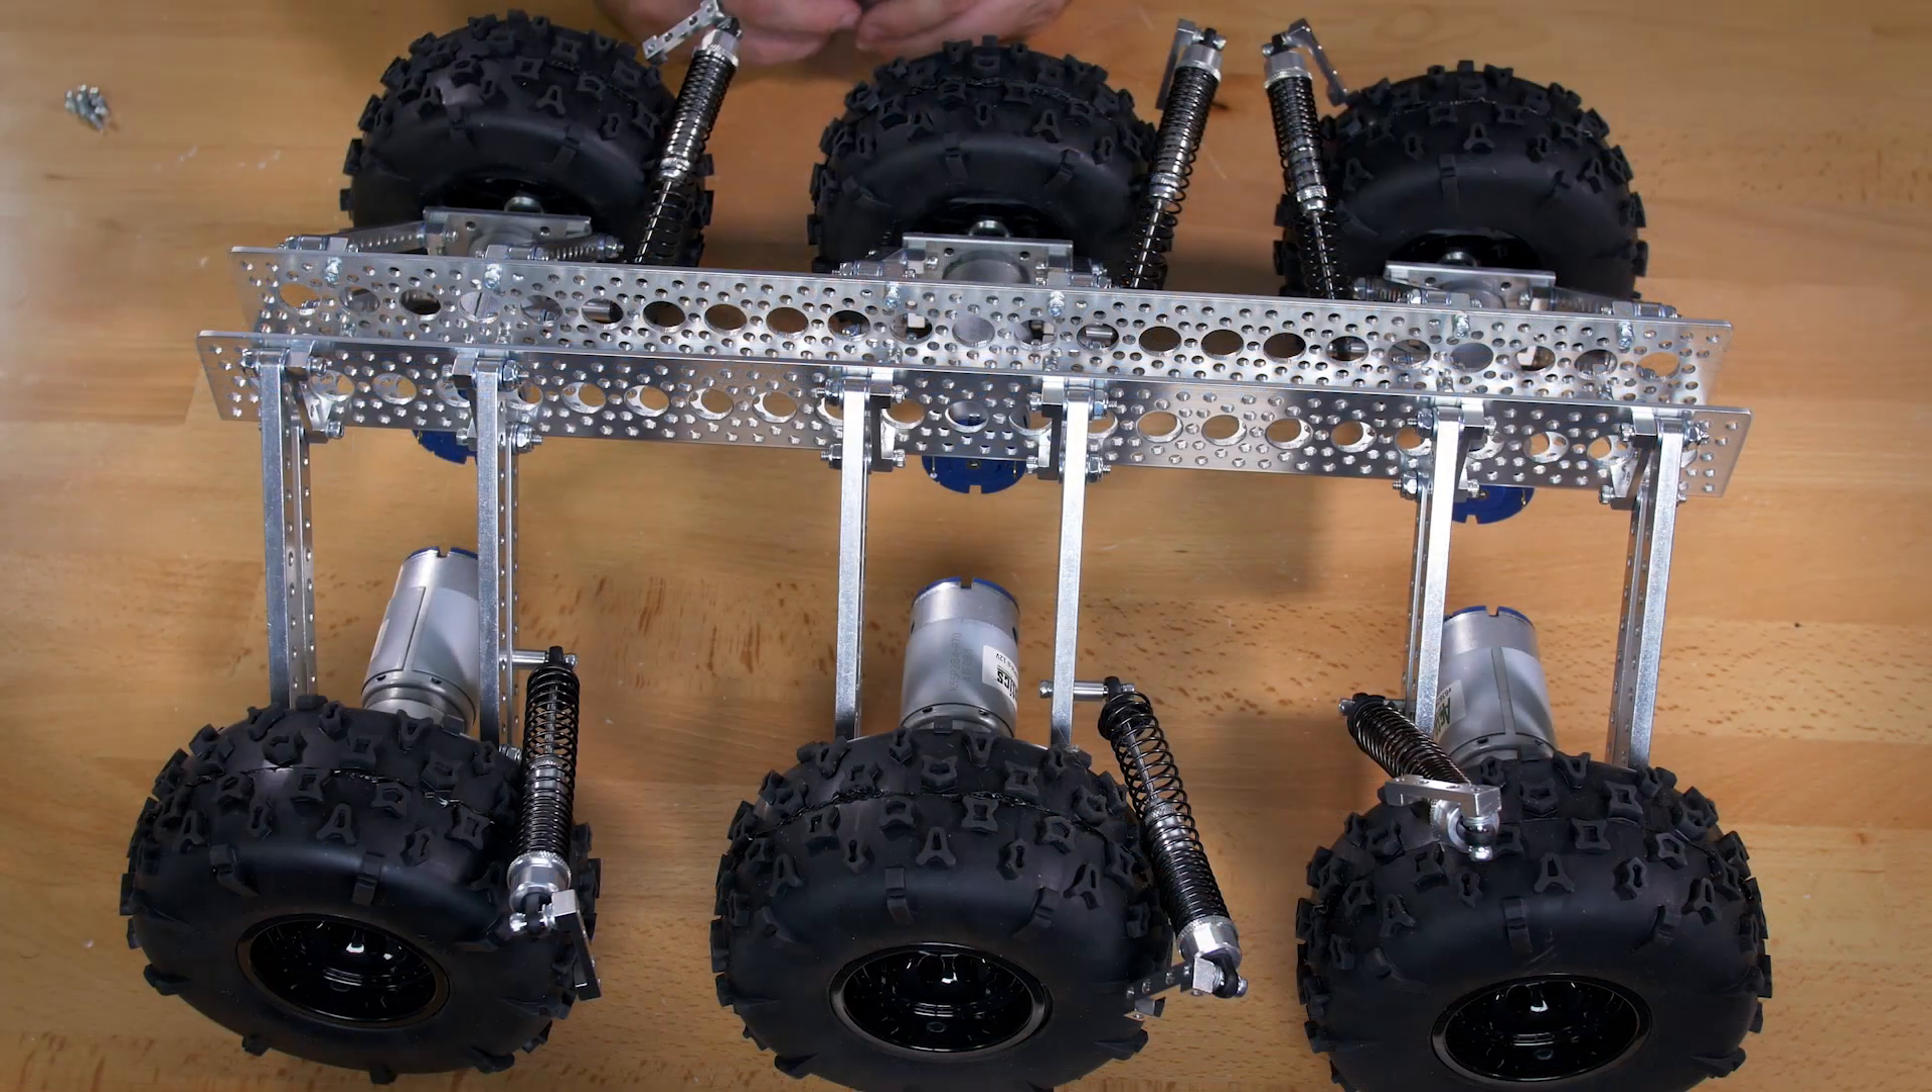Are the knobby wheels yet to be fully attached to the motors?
No.